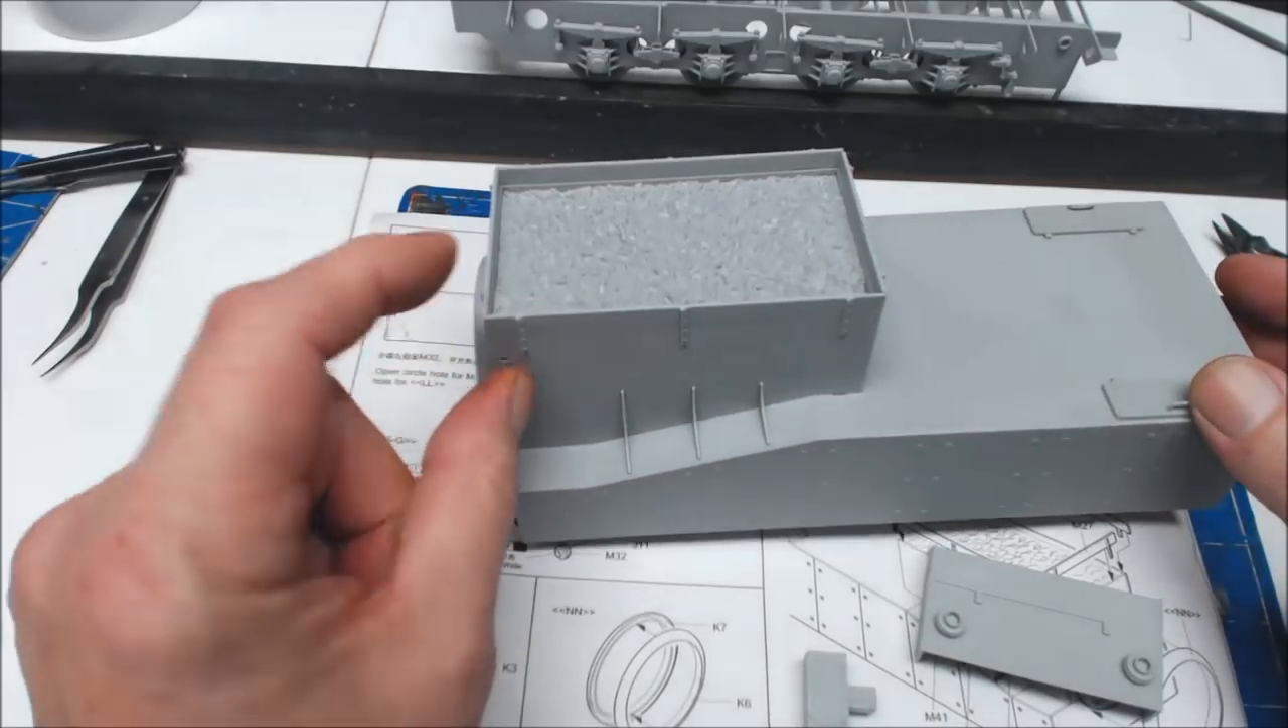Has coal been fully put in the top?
Yes.